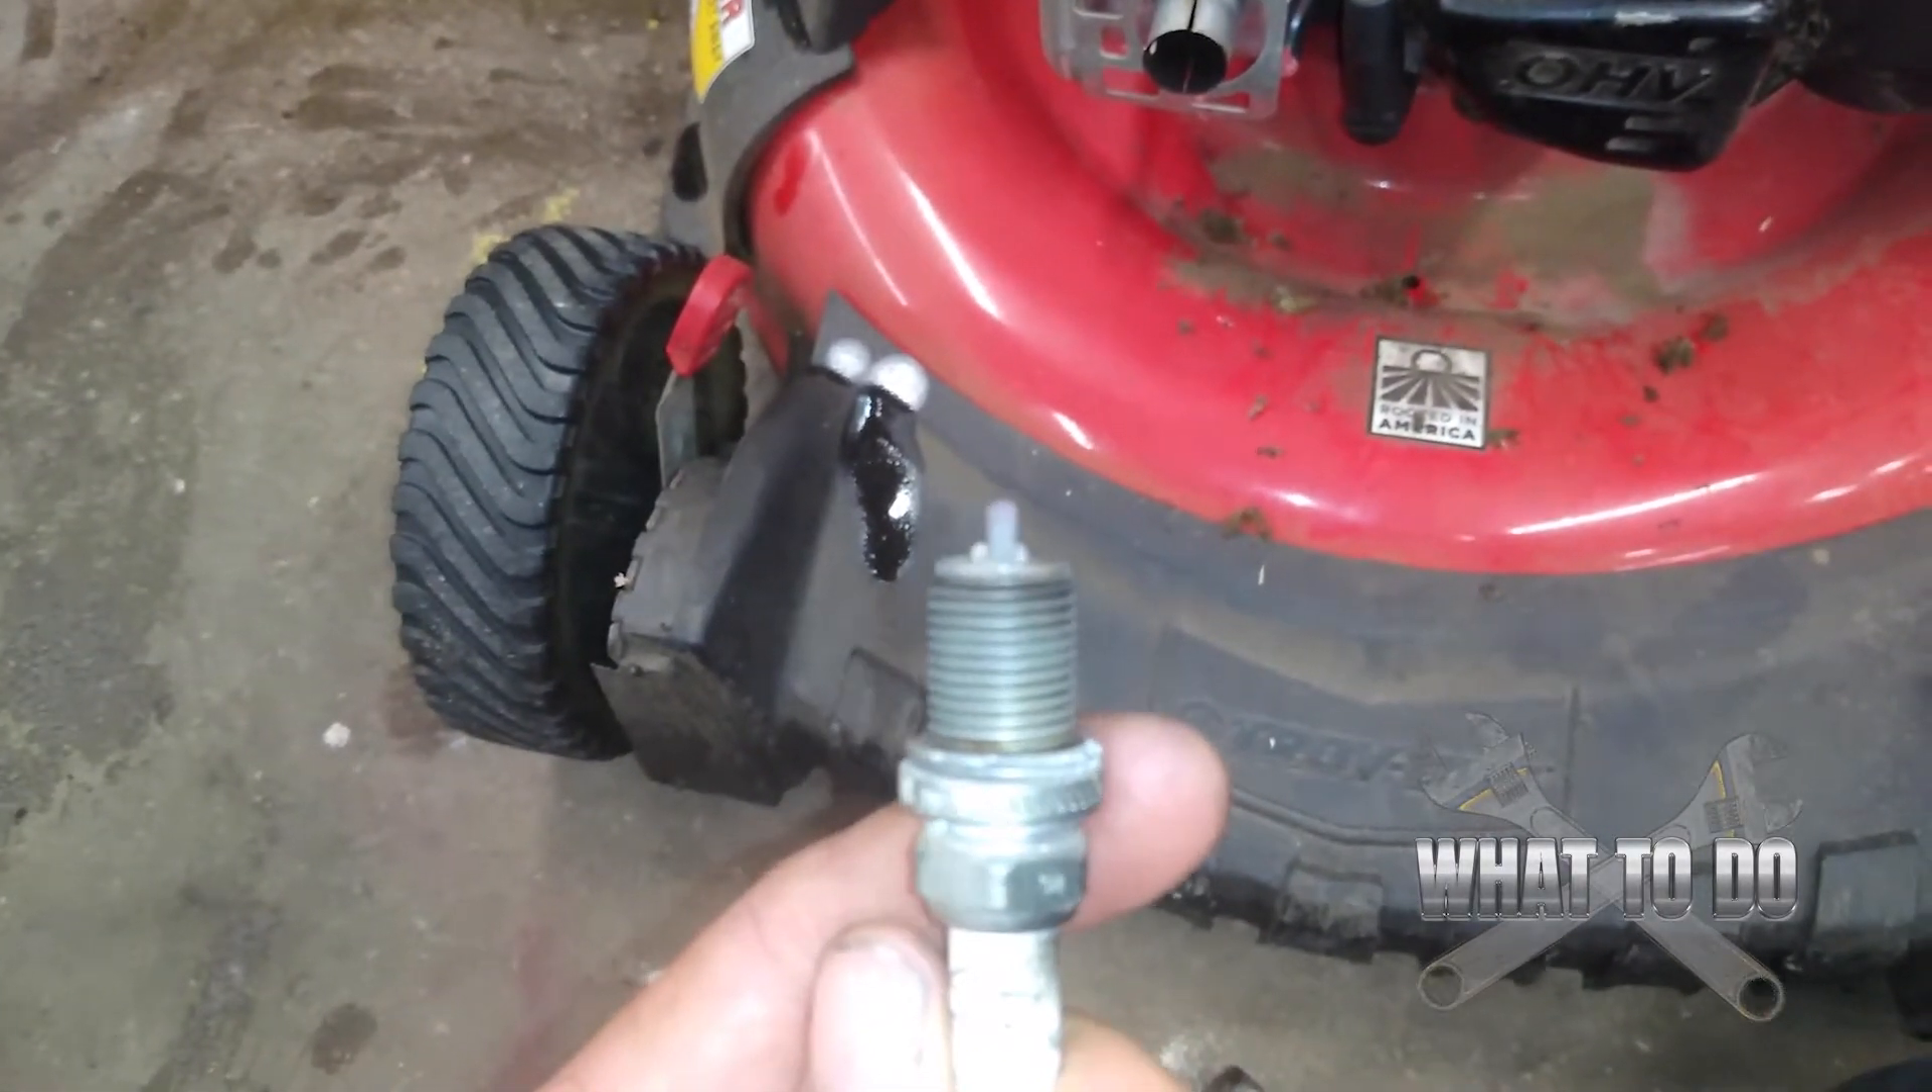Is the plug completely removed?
Yes.